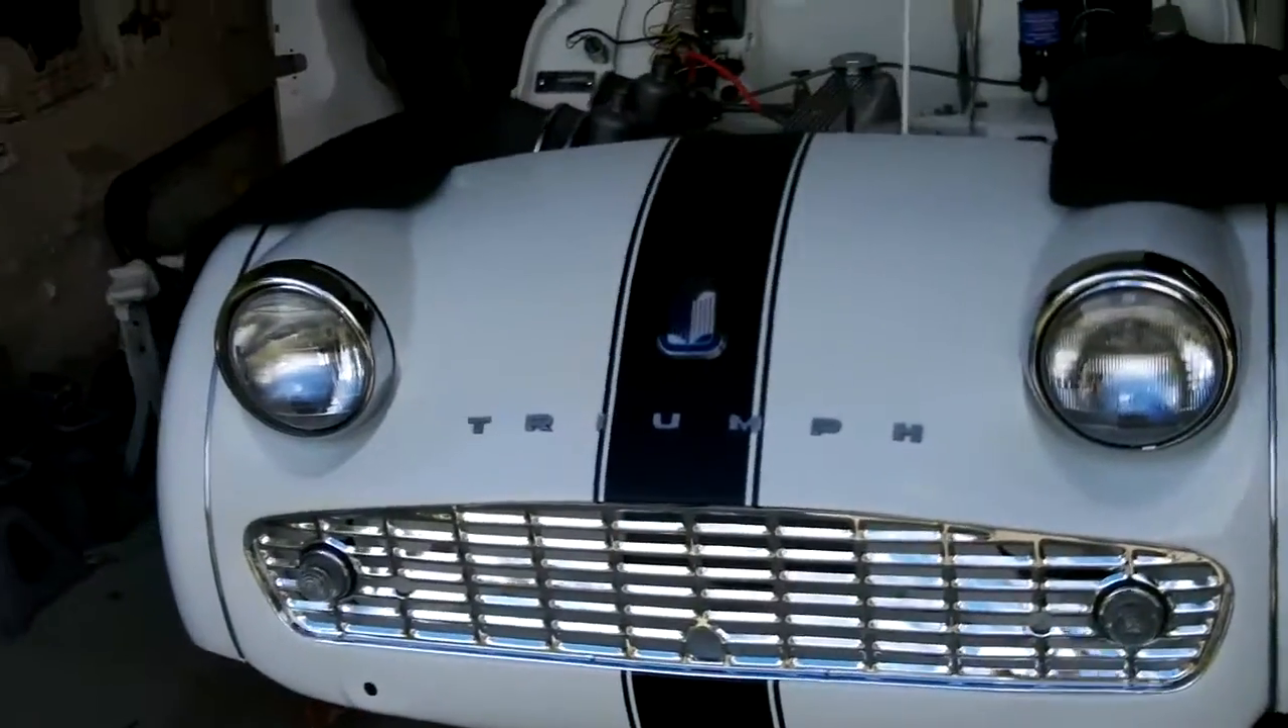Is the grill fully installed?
Yes.